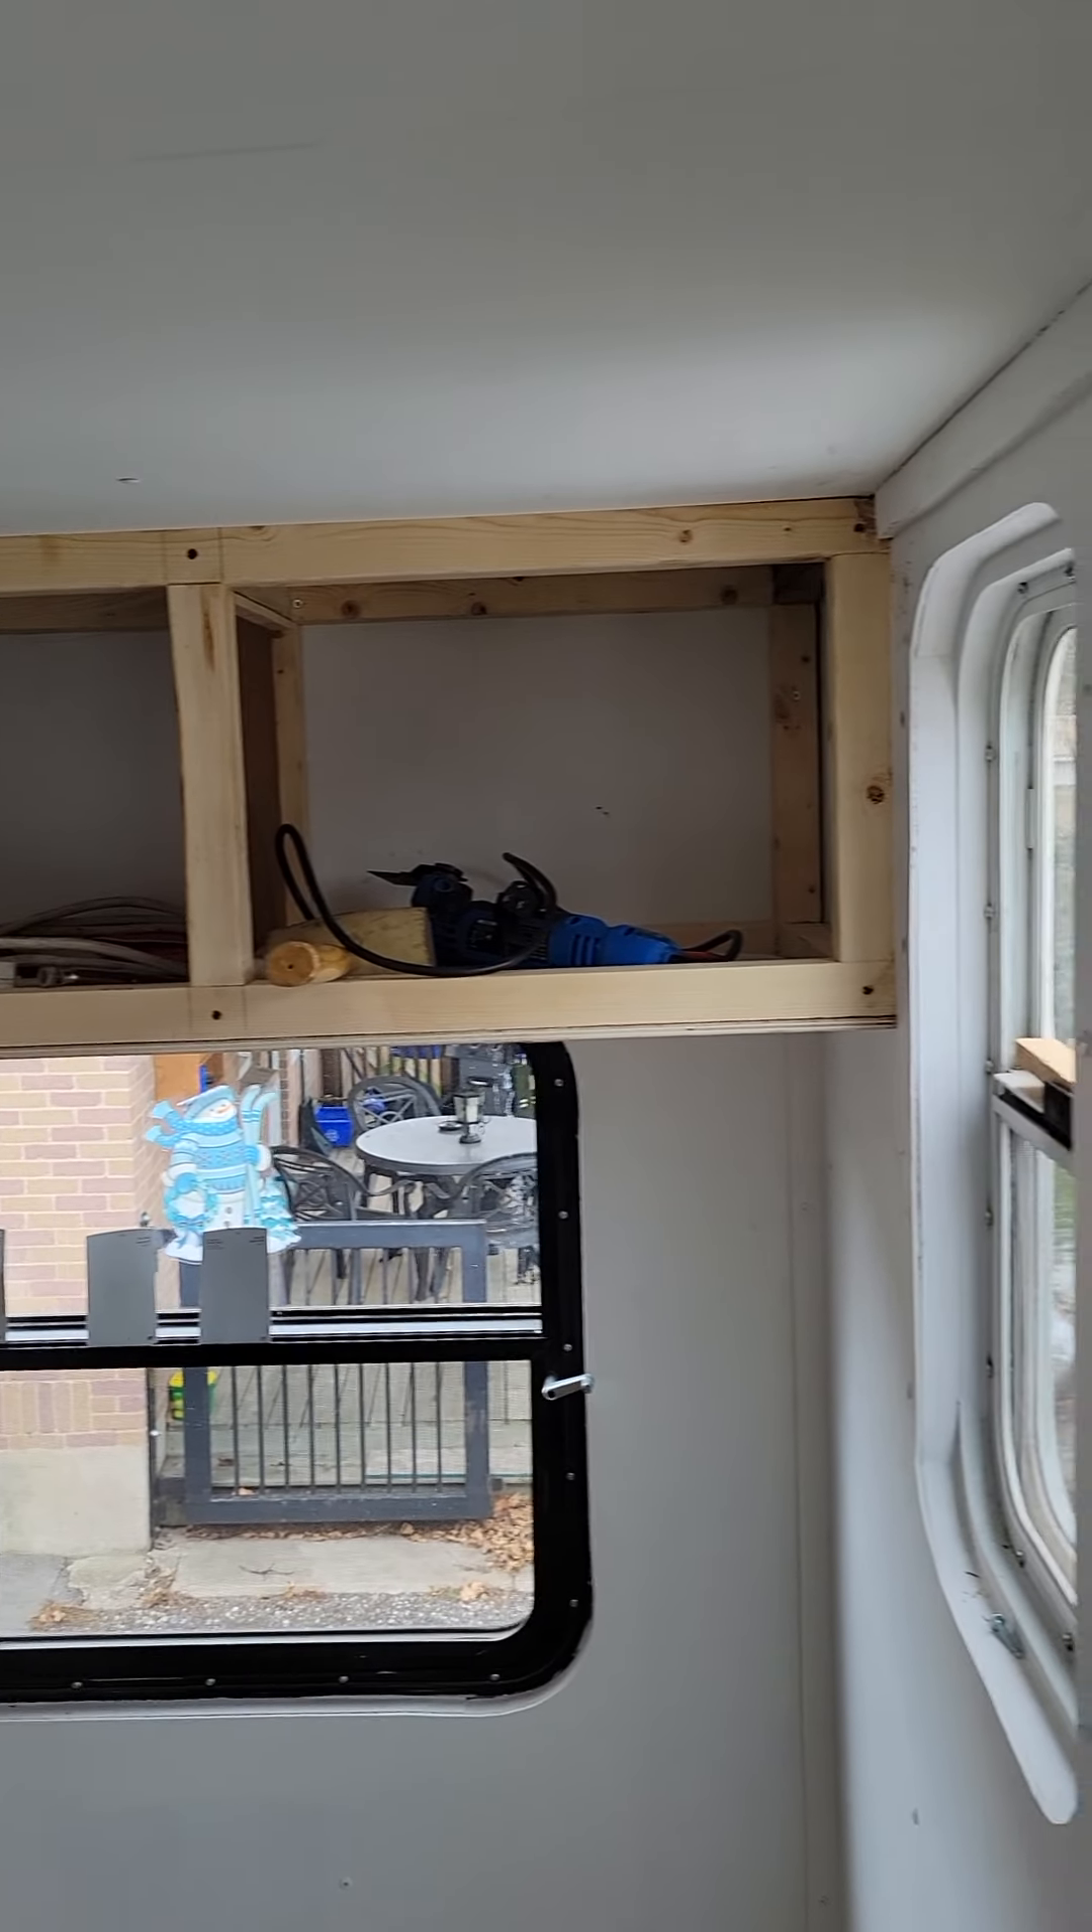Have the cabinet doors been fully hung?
No.